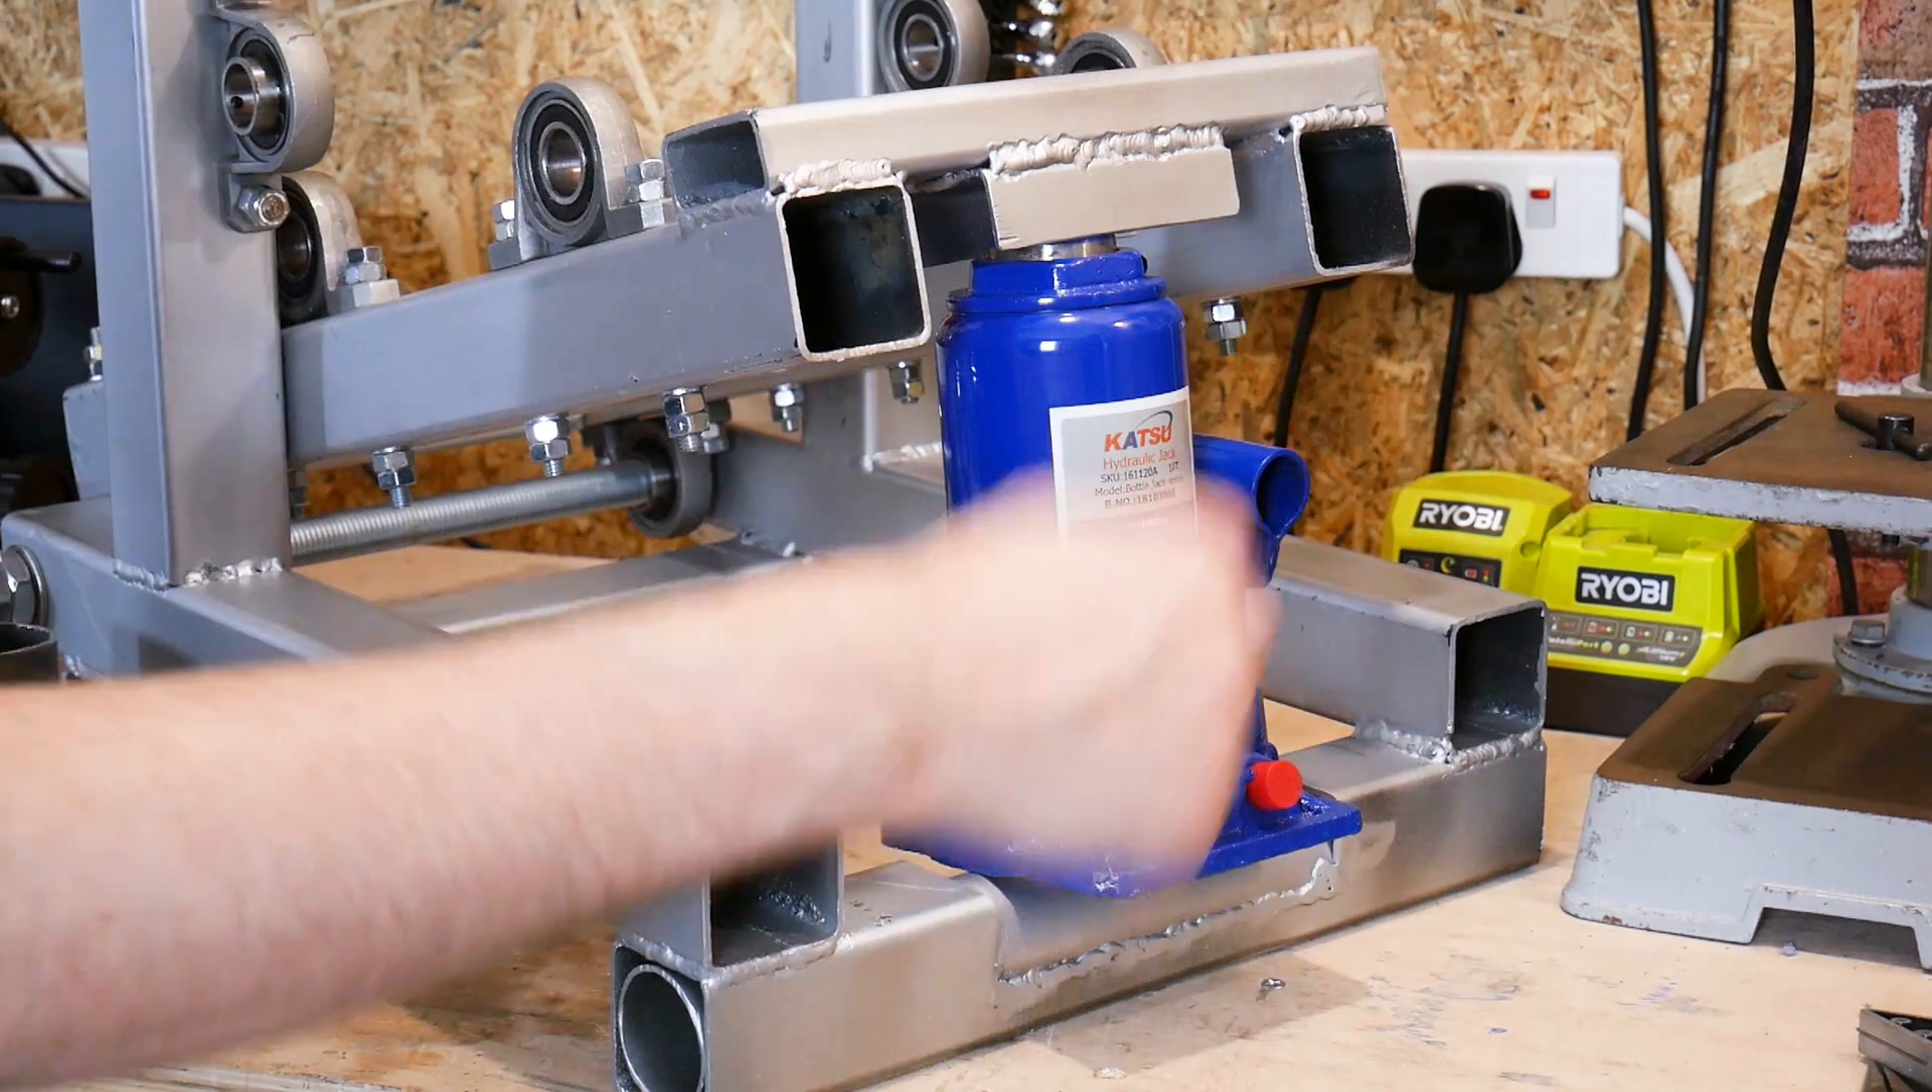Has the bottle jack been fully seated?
Yes.